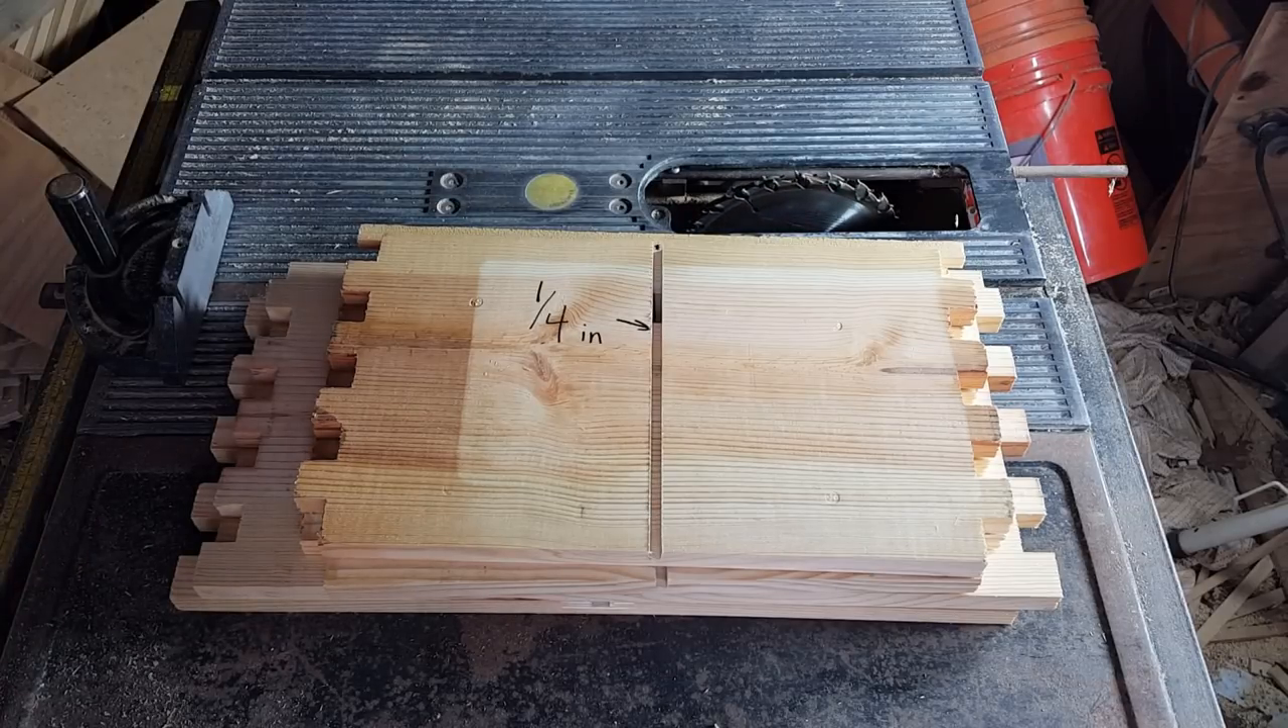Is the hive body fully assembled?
No.